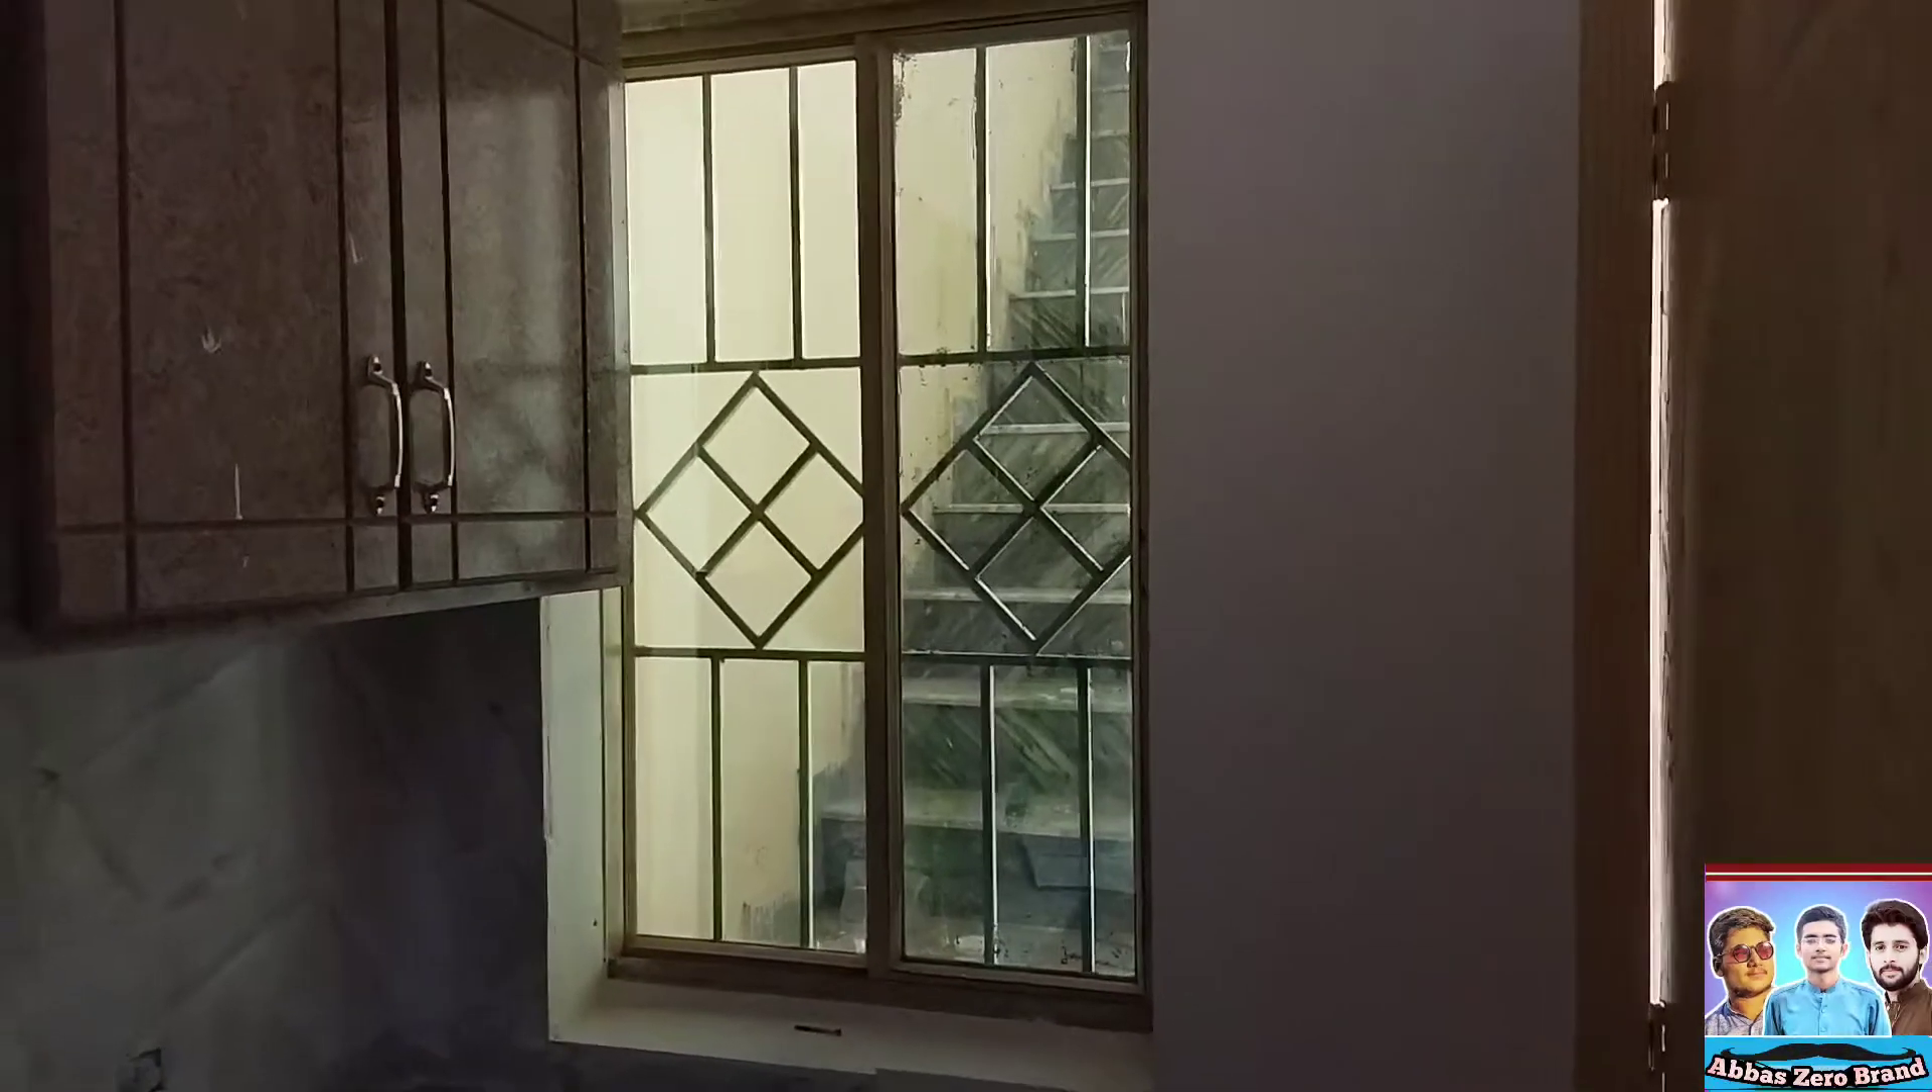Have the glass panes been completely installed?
Yes.